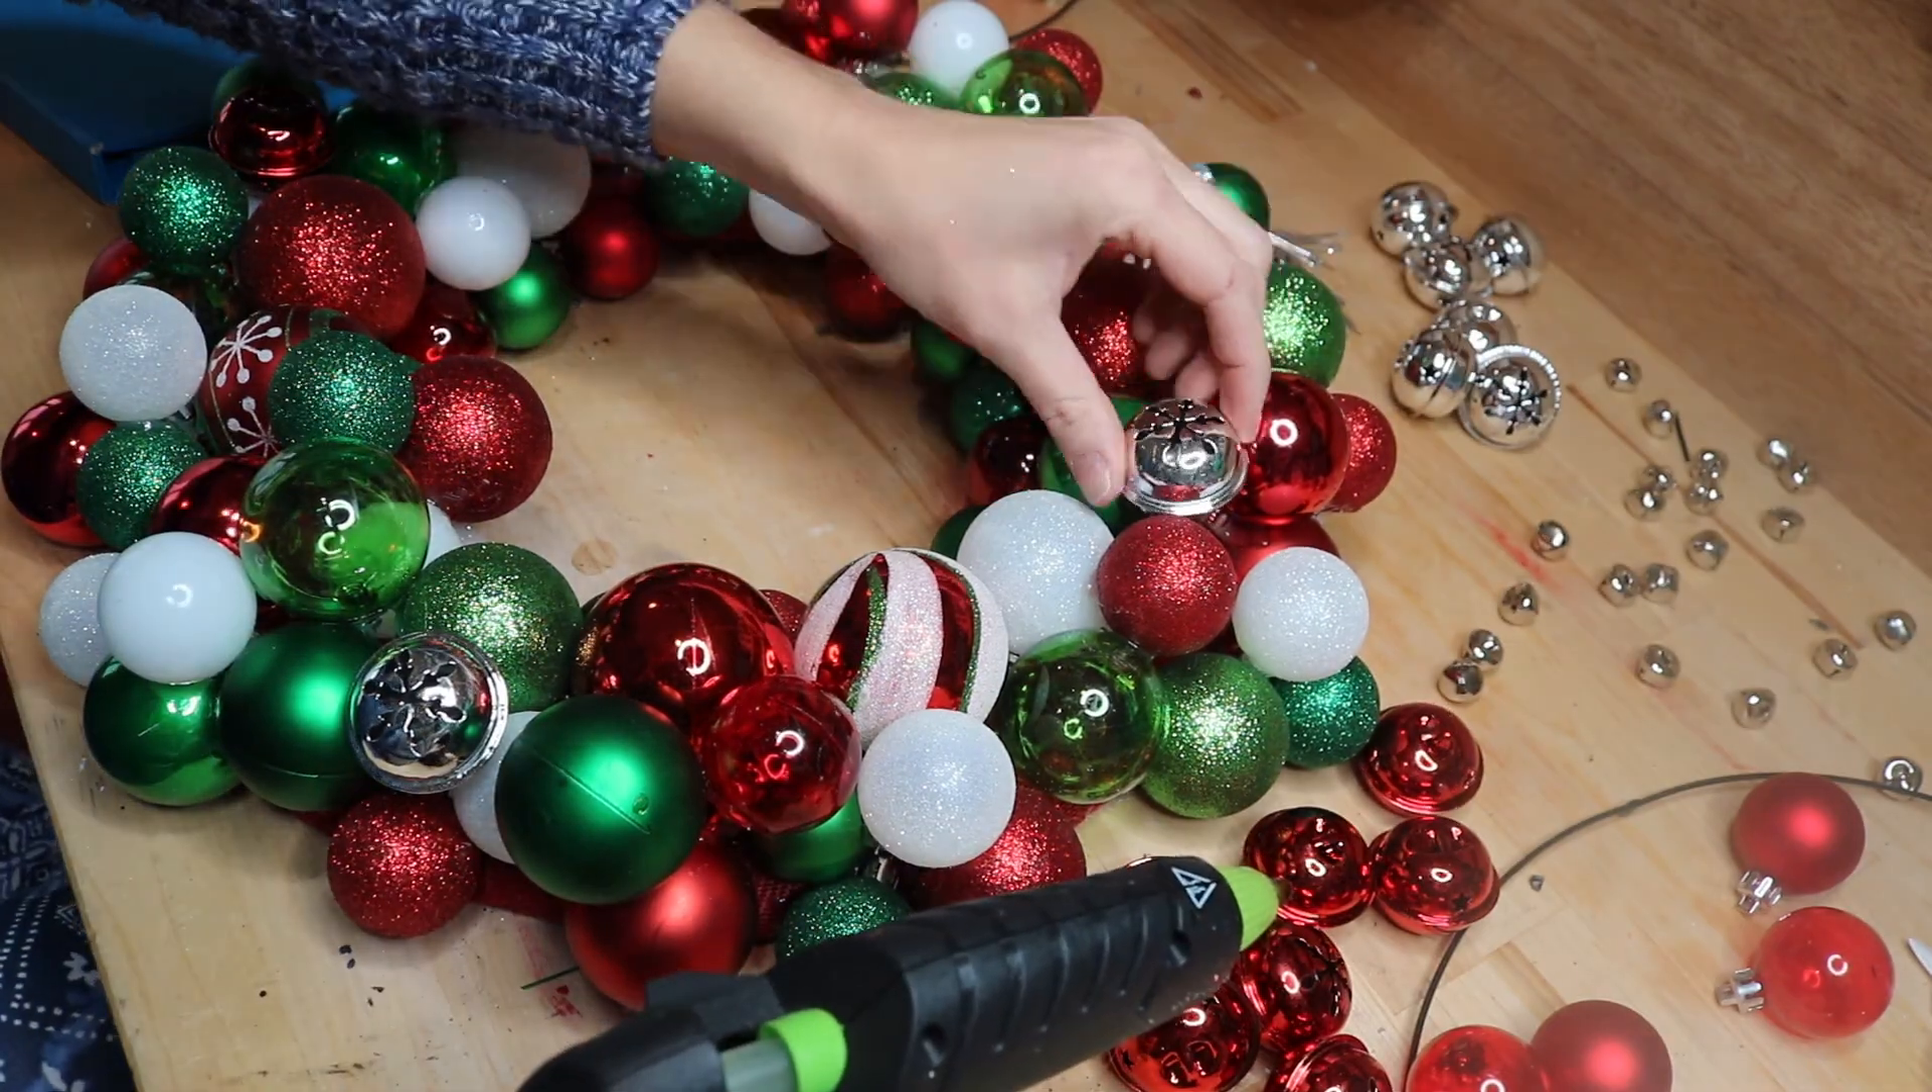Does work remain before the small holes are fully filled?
Yes.